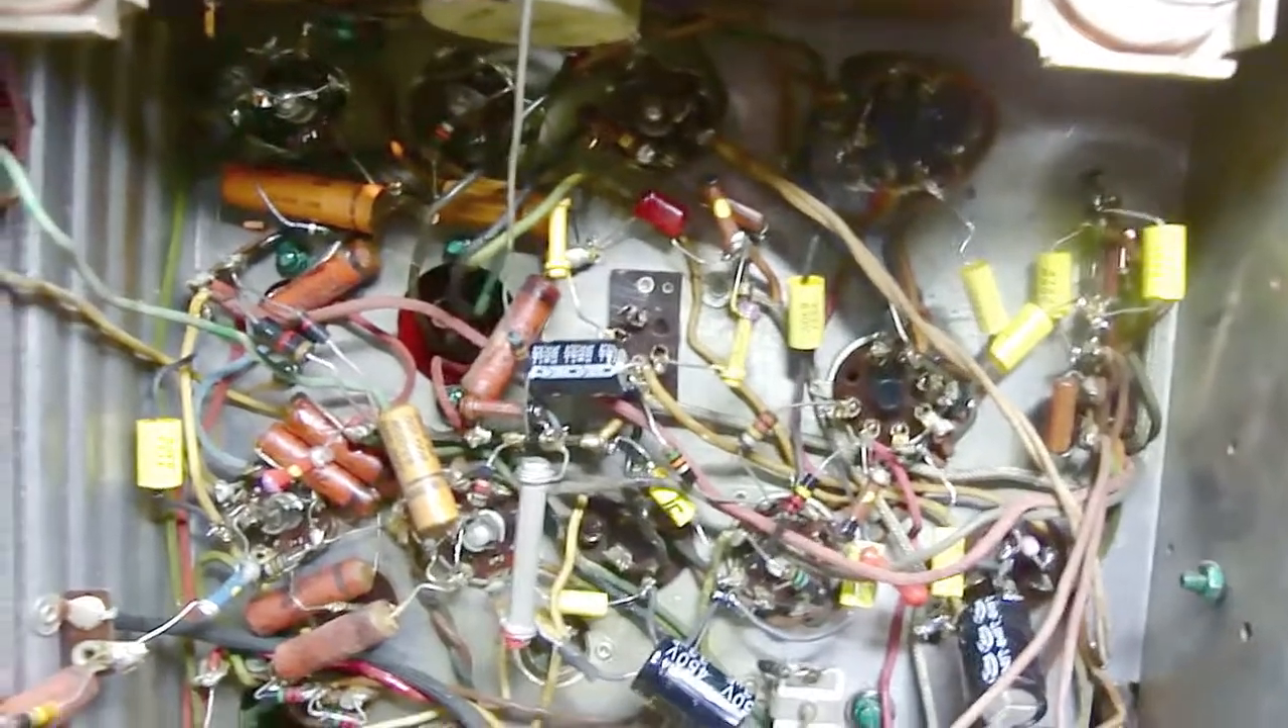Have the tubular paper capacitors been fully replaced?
No.